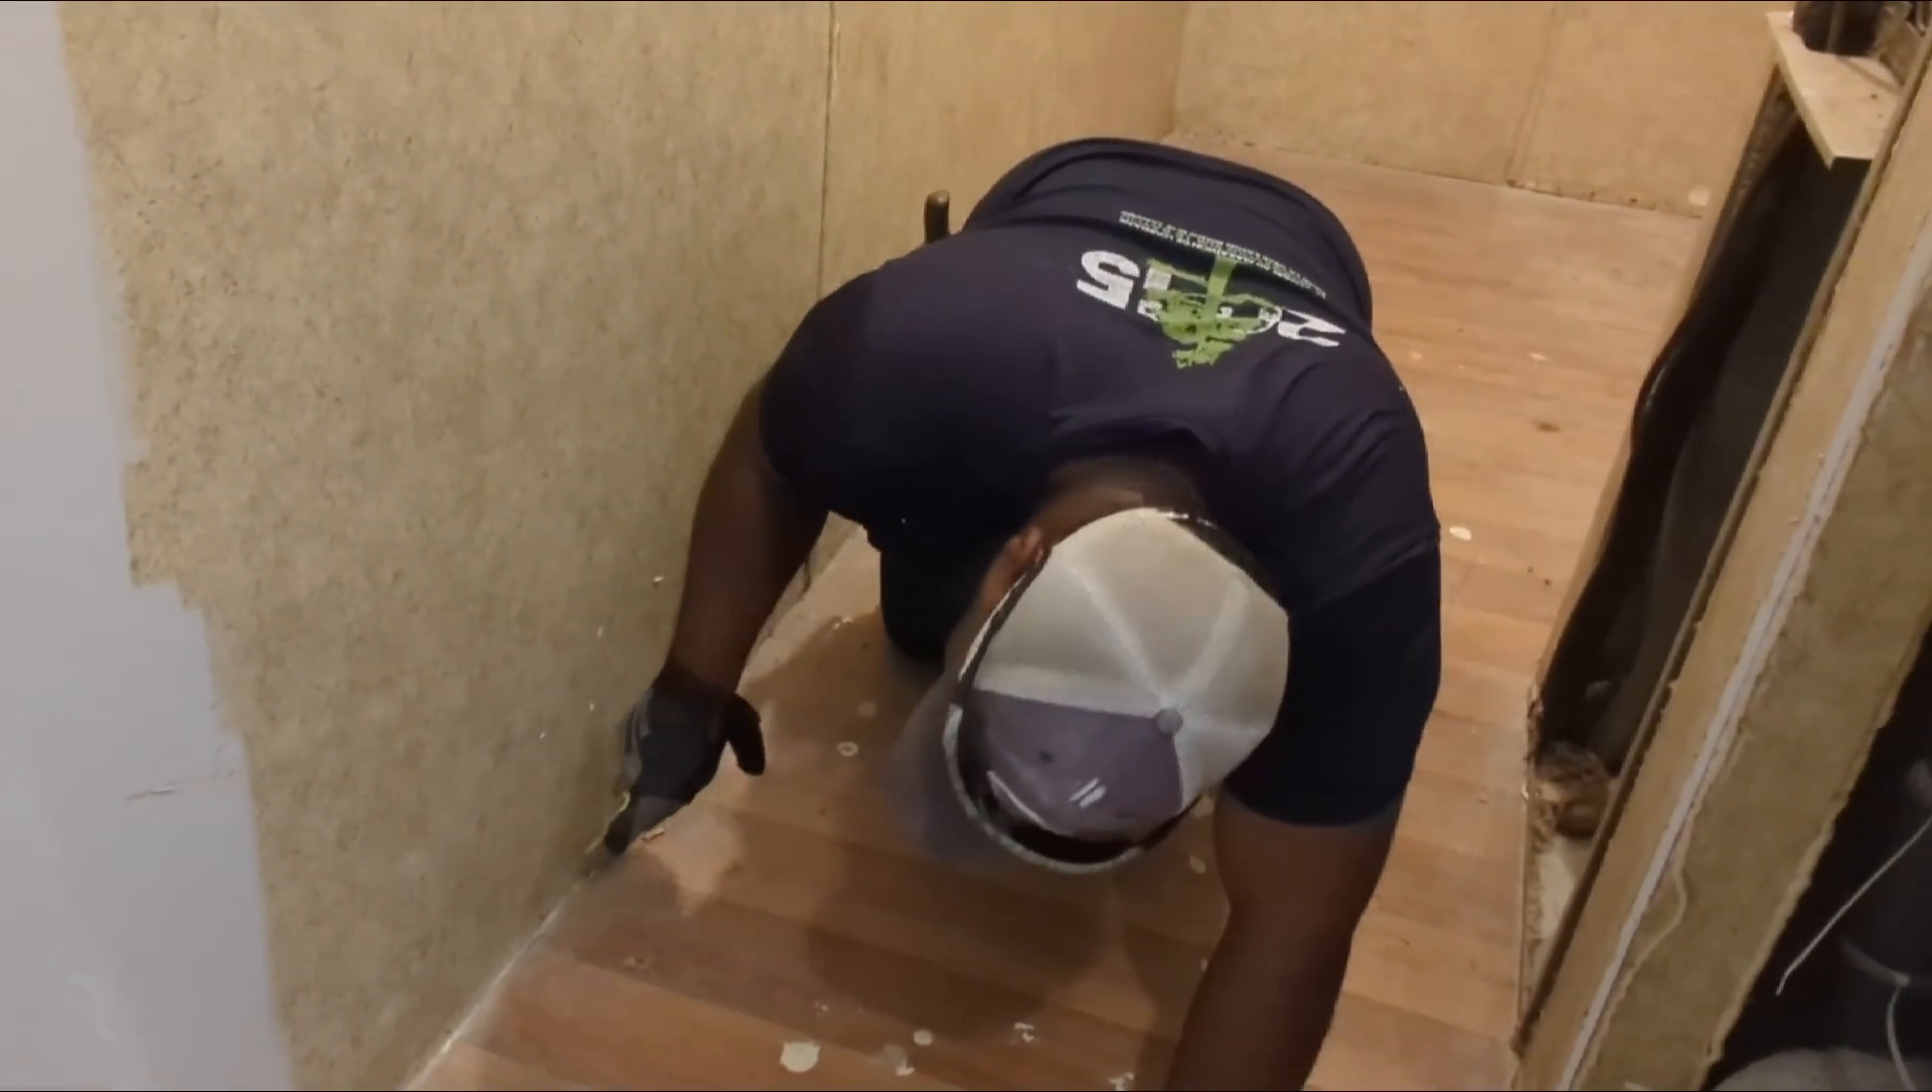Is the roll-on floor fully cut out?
No.